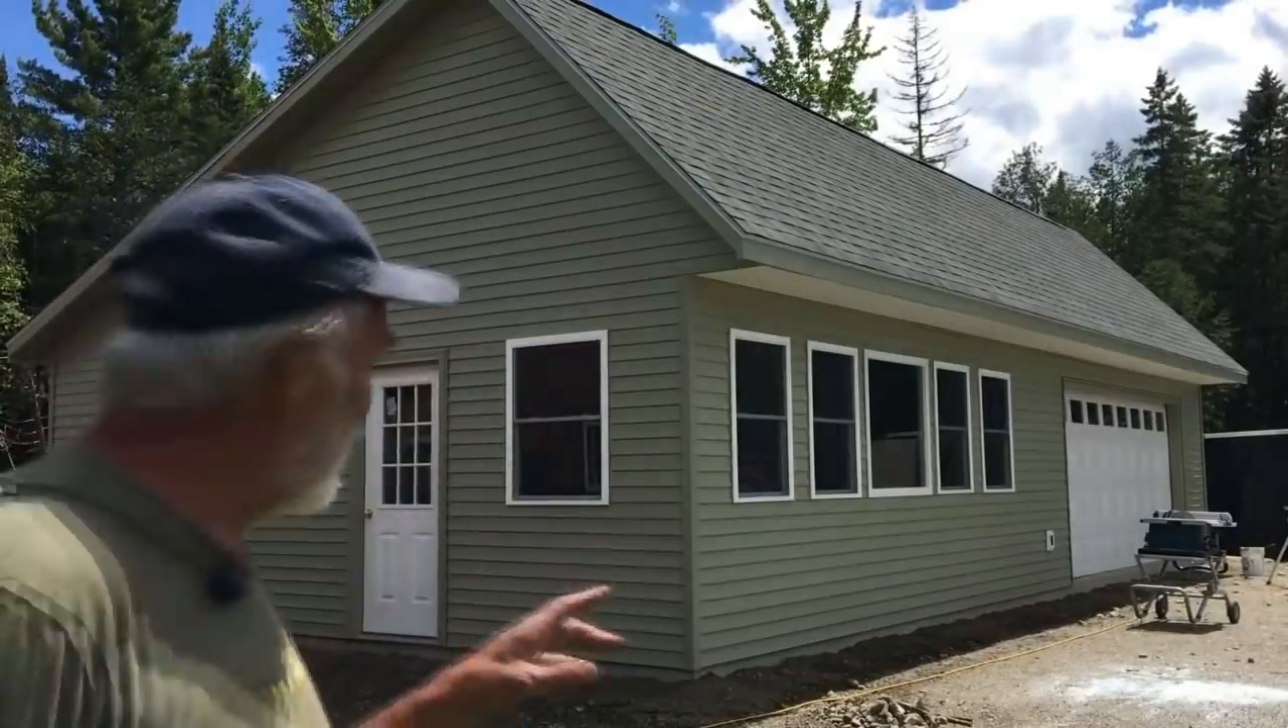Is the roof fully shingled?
Yes.